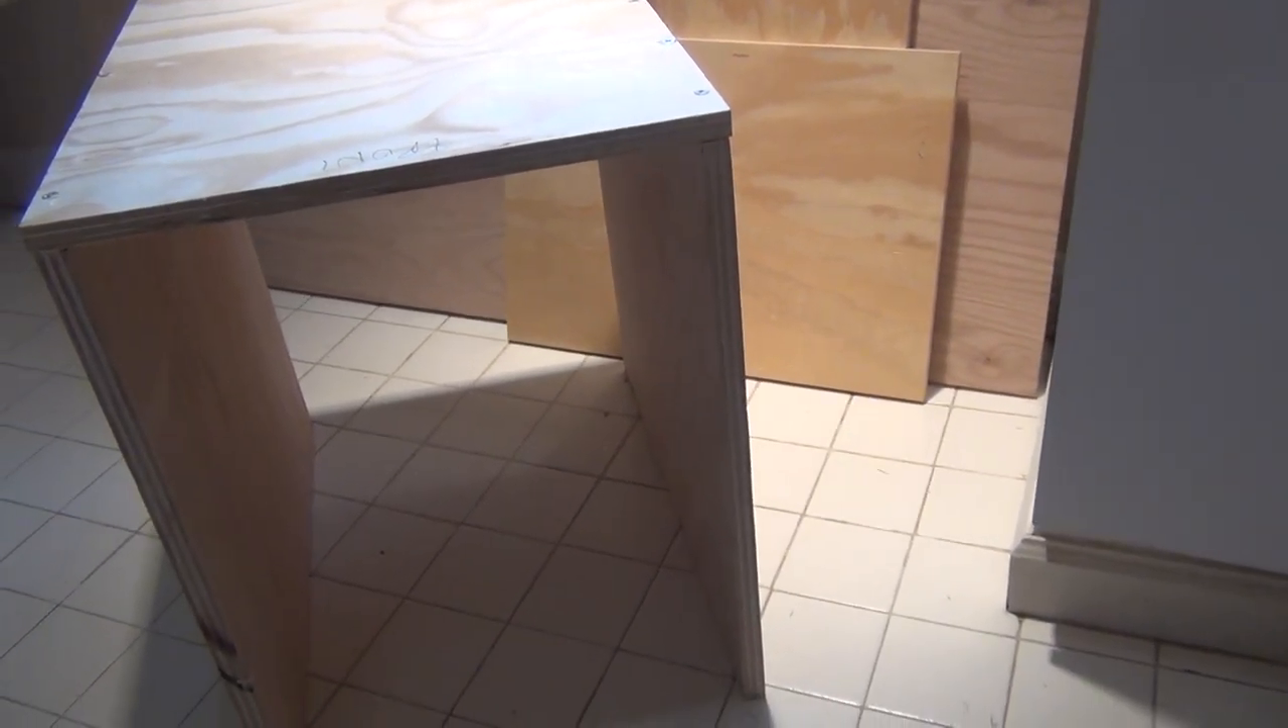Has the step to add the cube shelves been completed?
No.